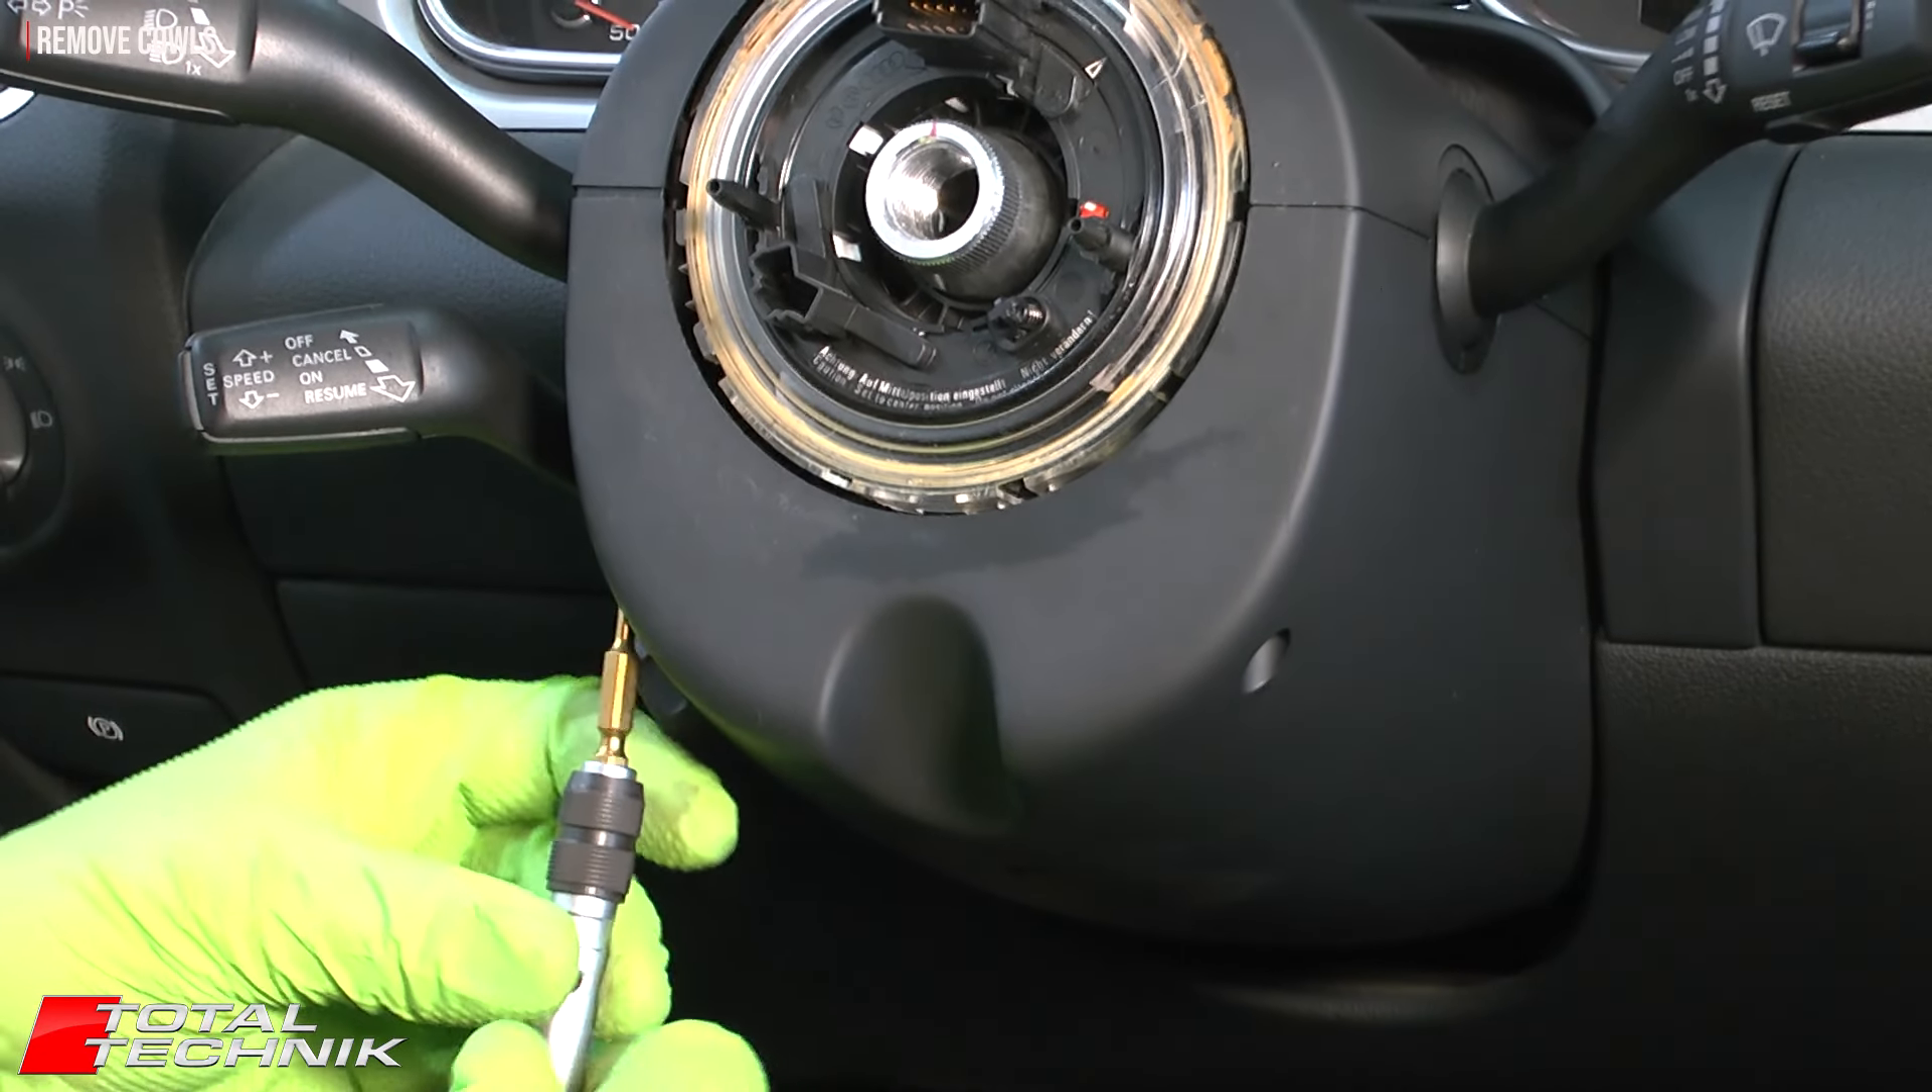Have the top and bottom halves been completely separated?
No.